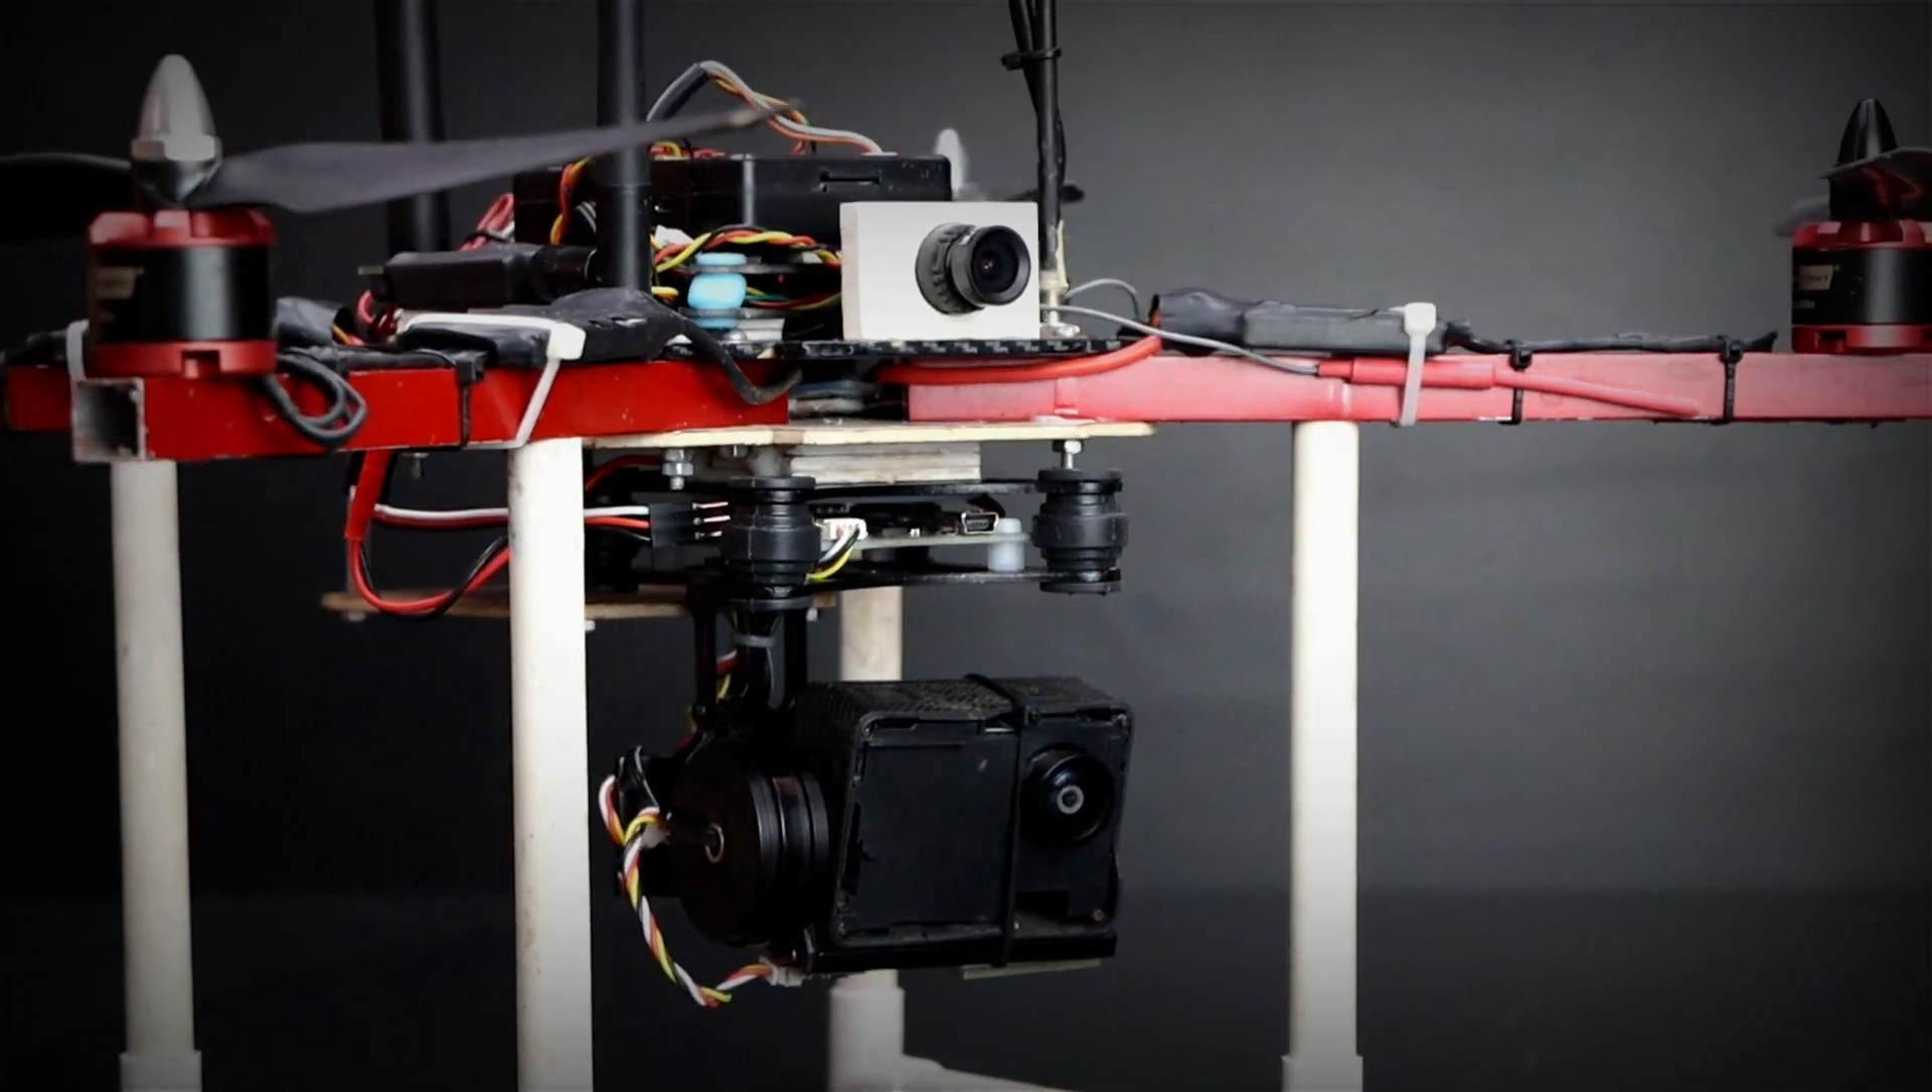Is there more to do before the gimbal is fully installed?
No.